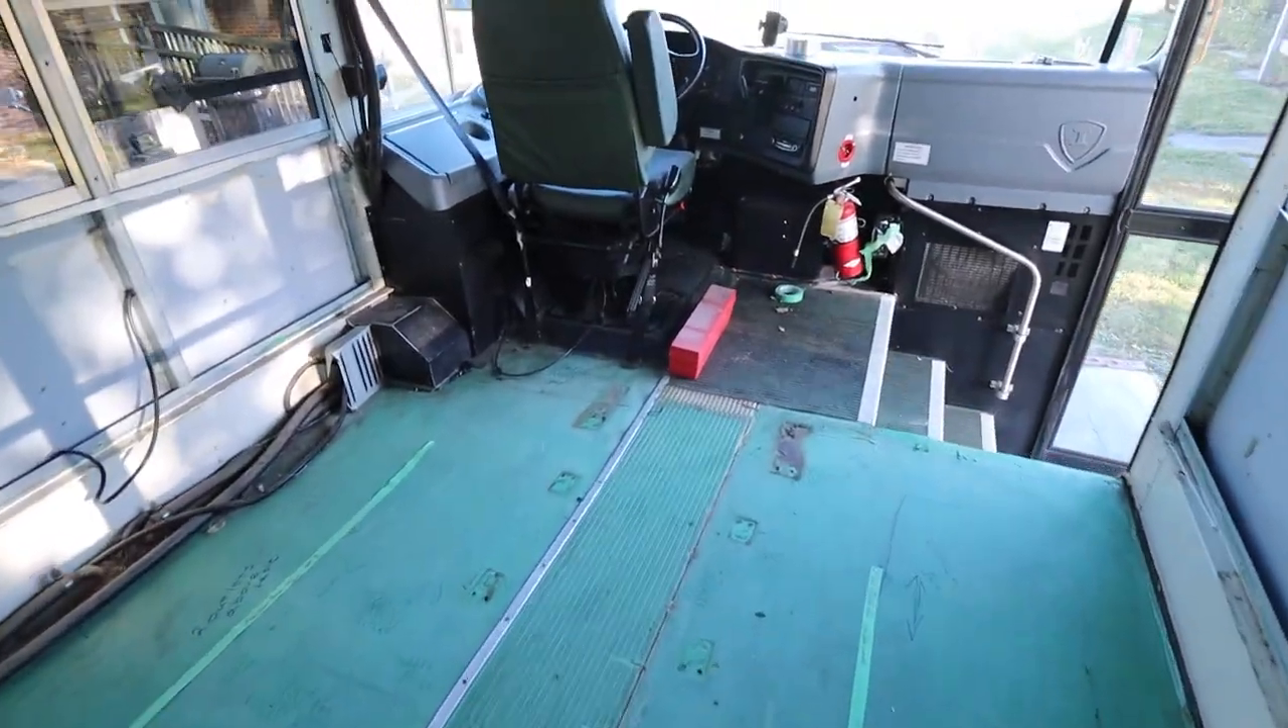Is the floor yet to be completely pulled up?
Yes.